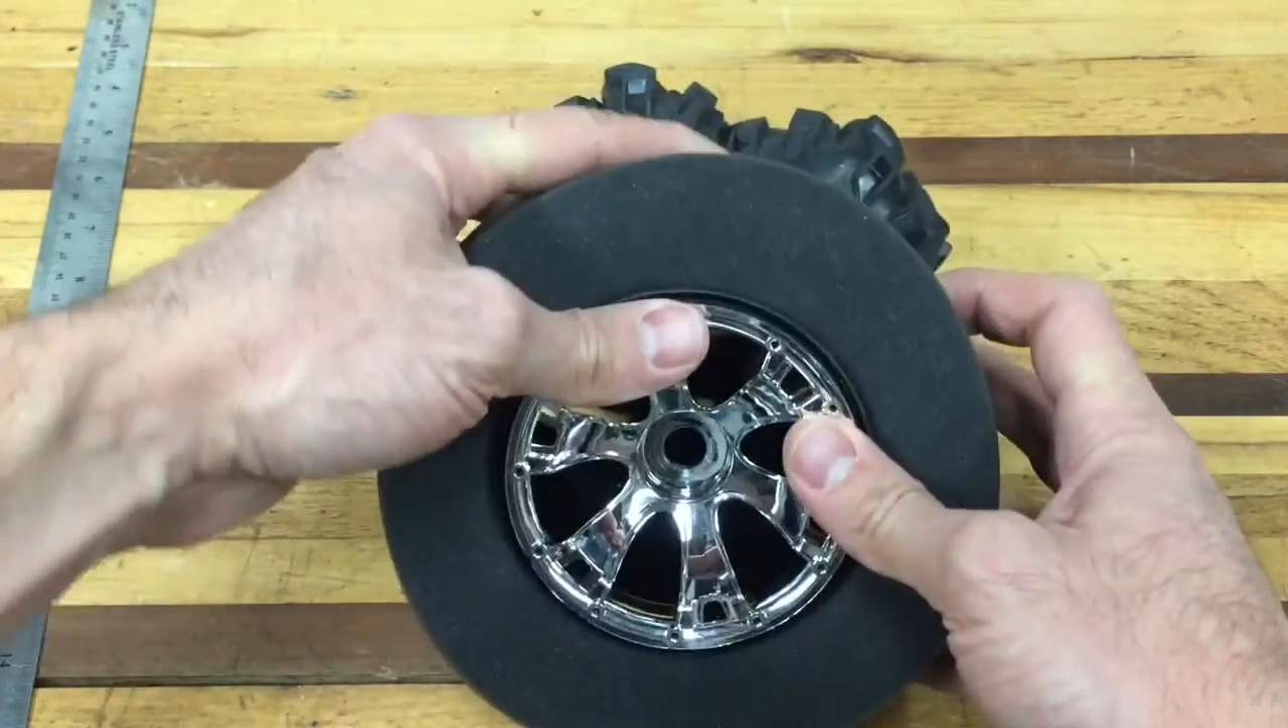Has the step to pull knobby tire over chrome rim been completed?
No.